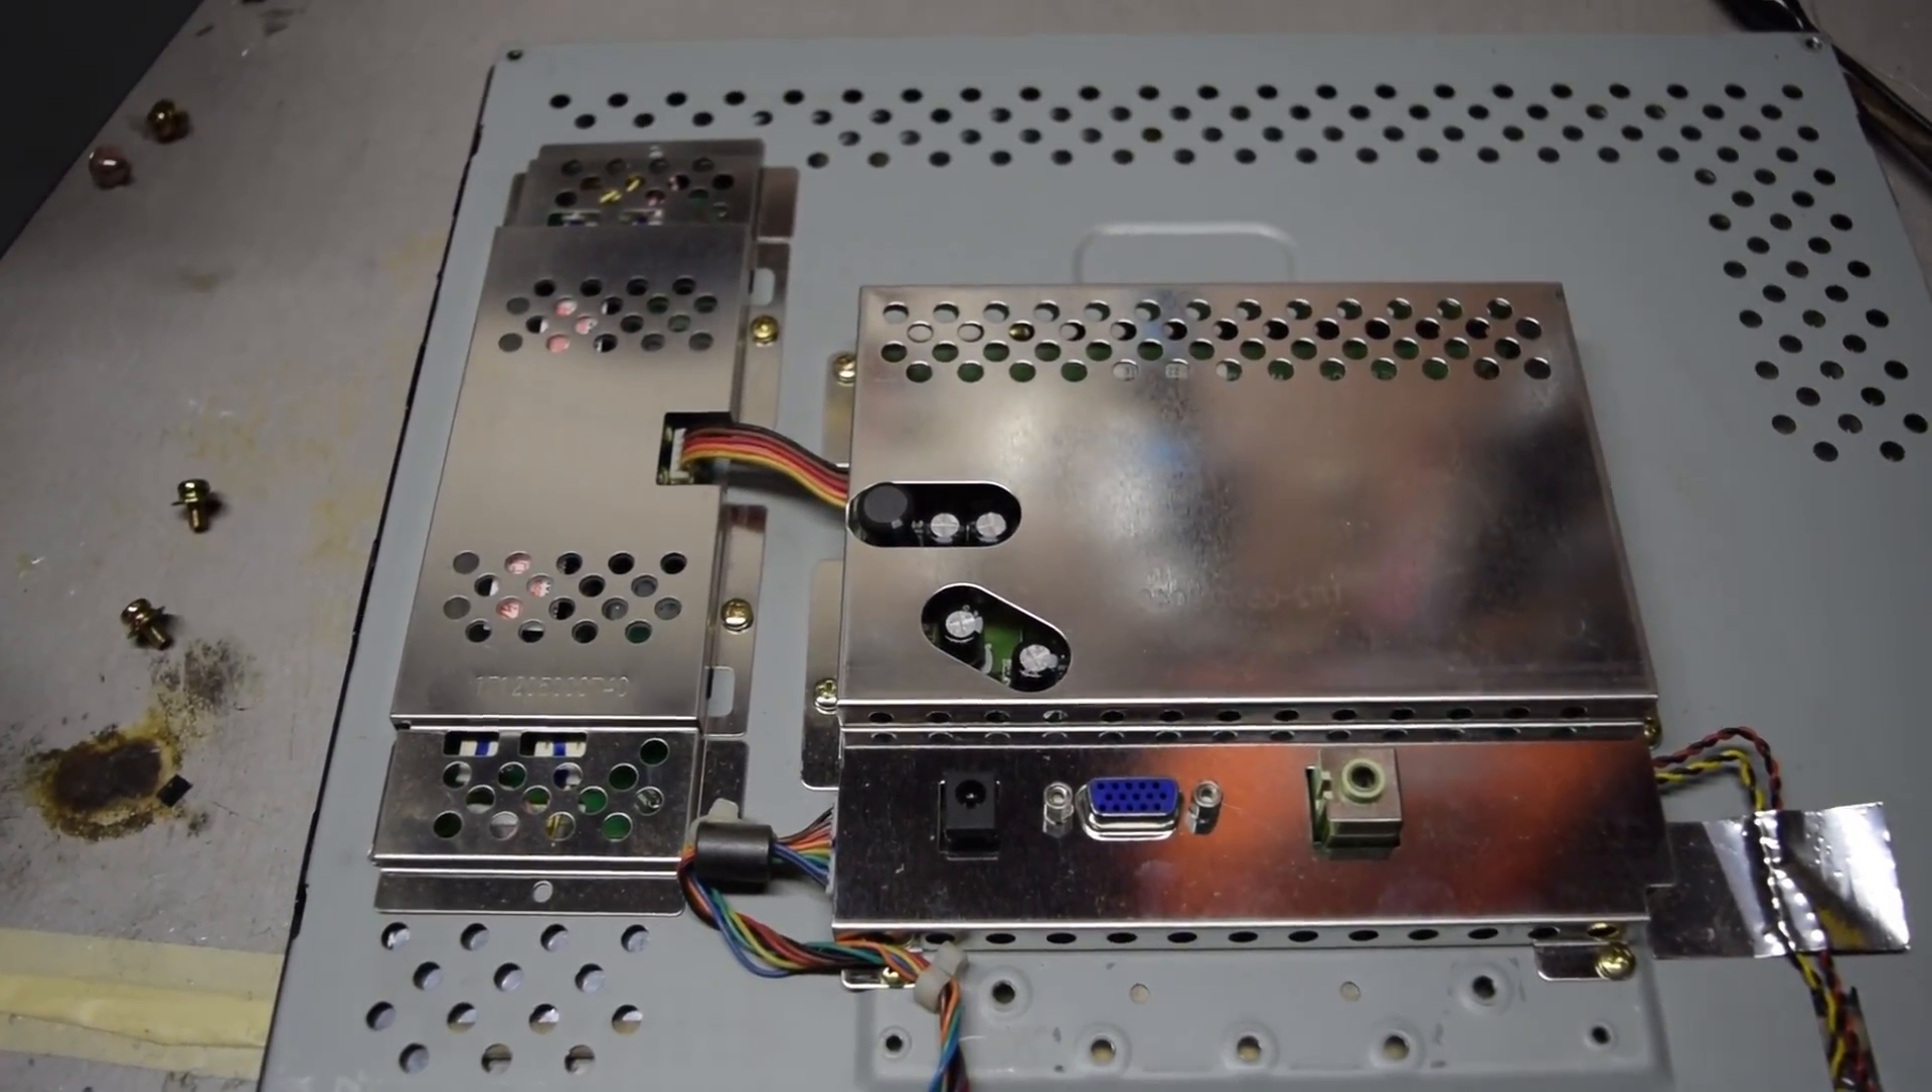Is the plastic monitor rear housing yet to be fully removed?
No.